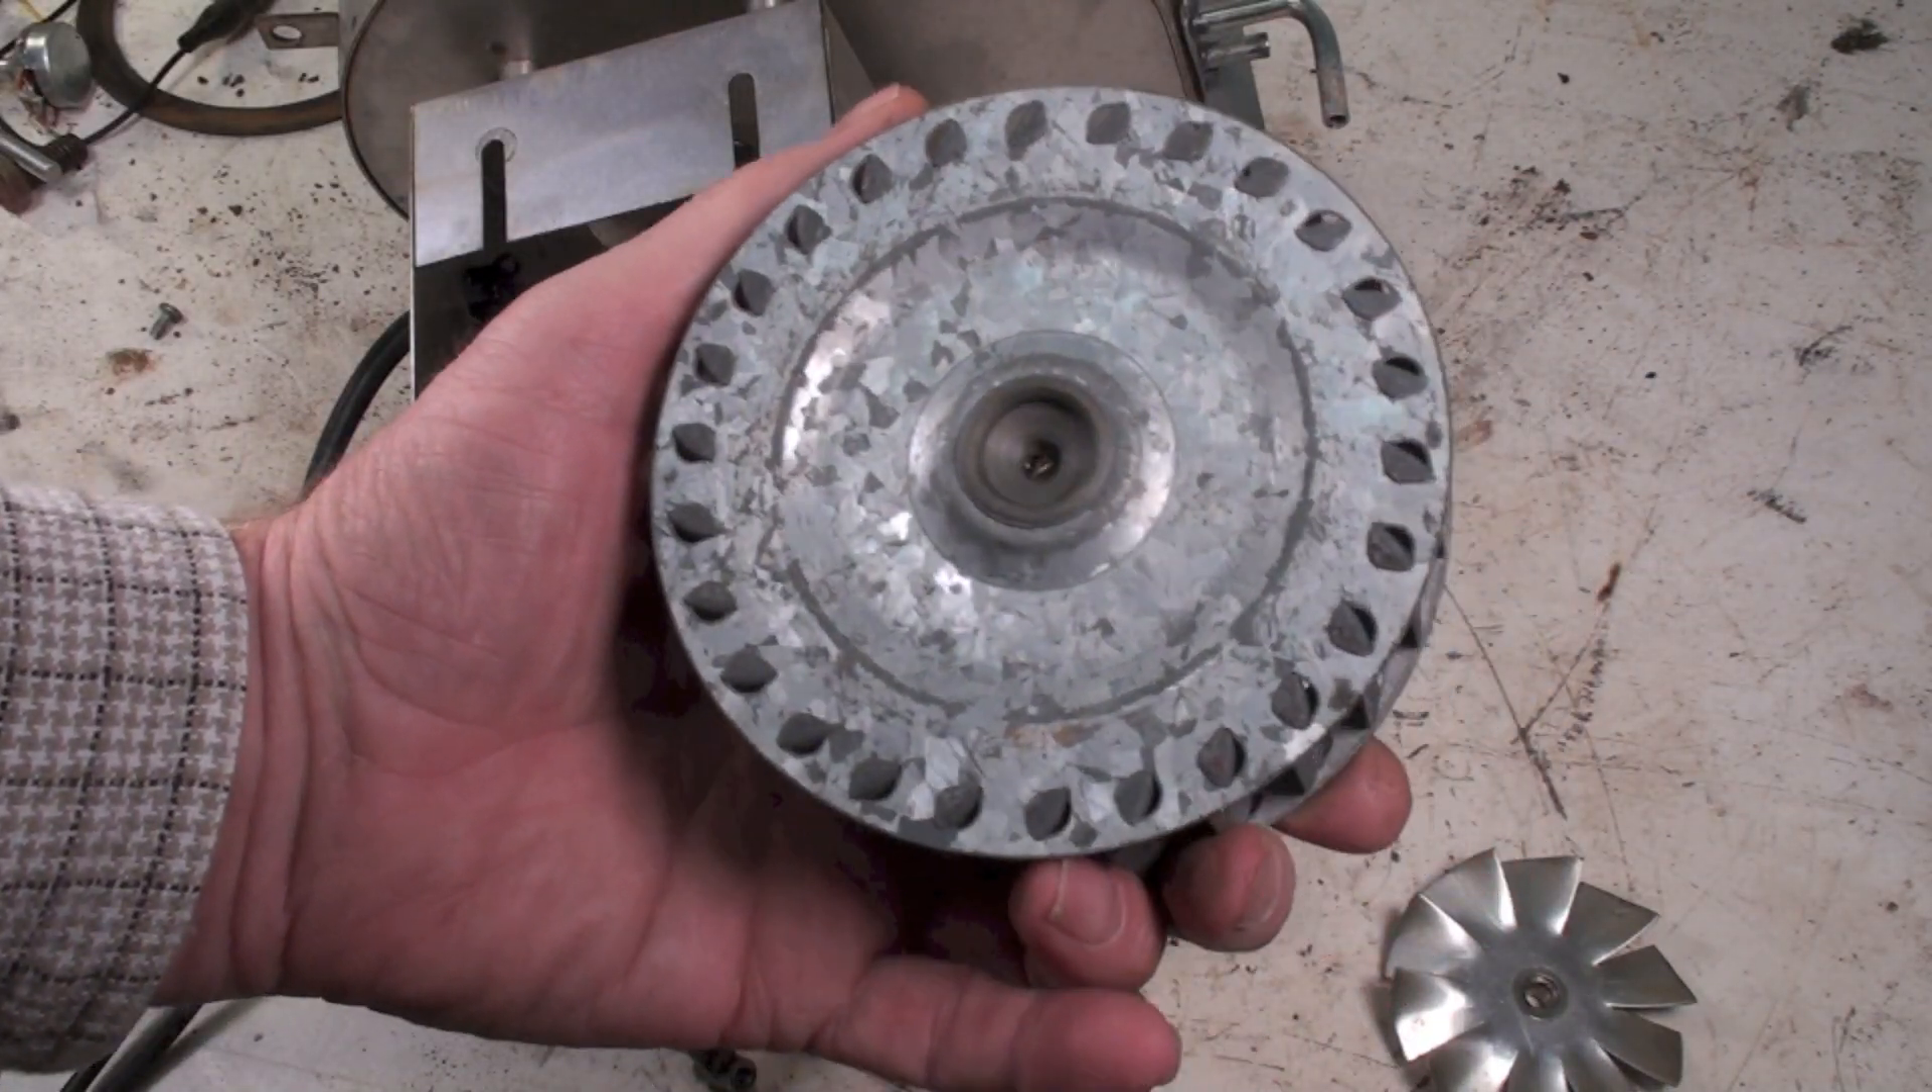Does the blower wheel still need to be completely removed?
No.